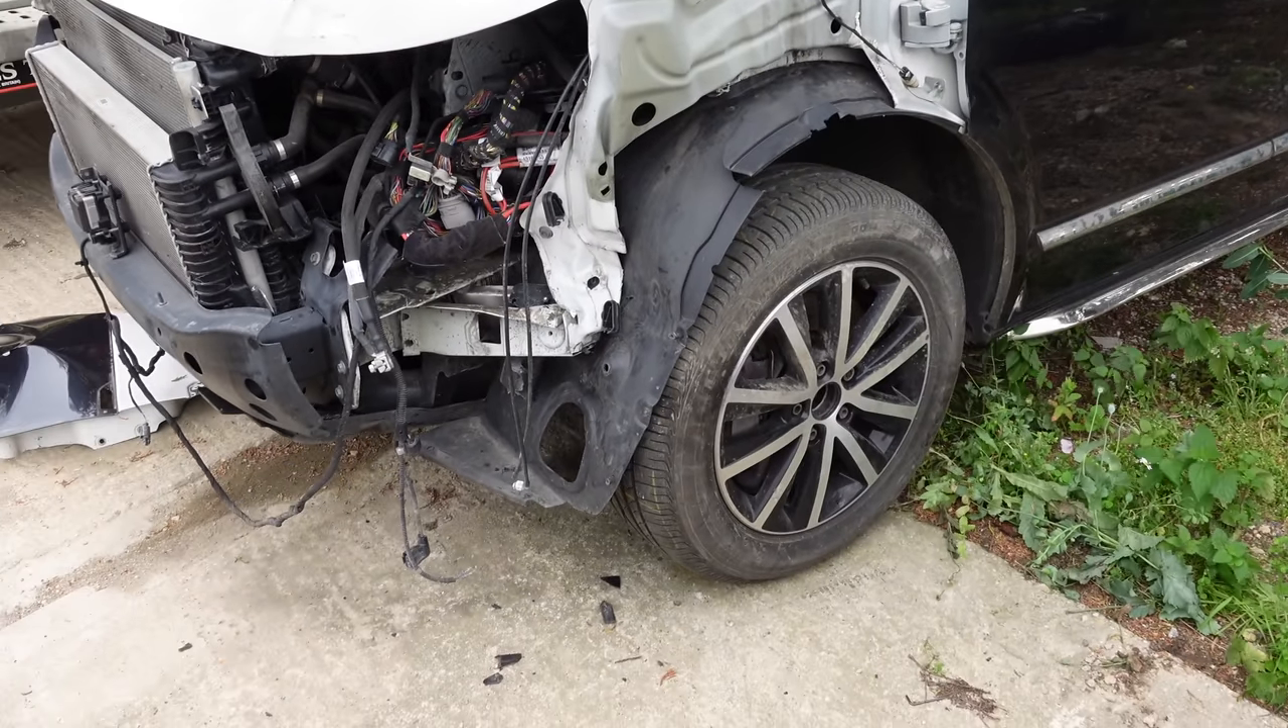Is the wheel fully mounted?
Yes.